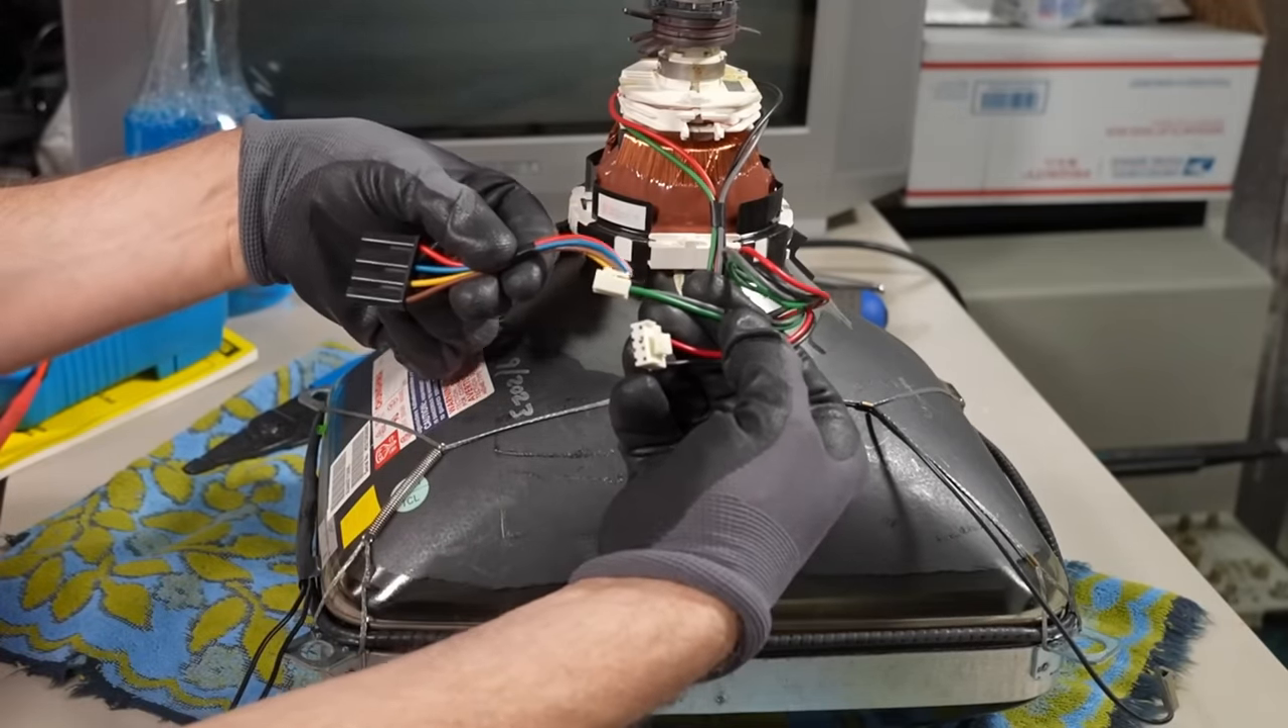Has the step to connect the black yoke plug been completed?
No.